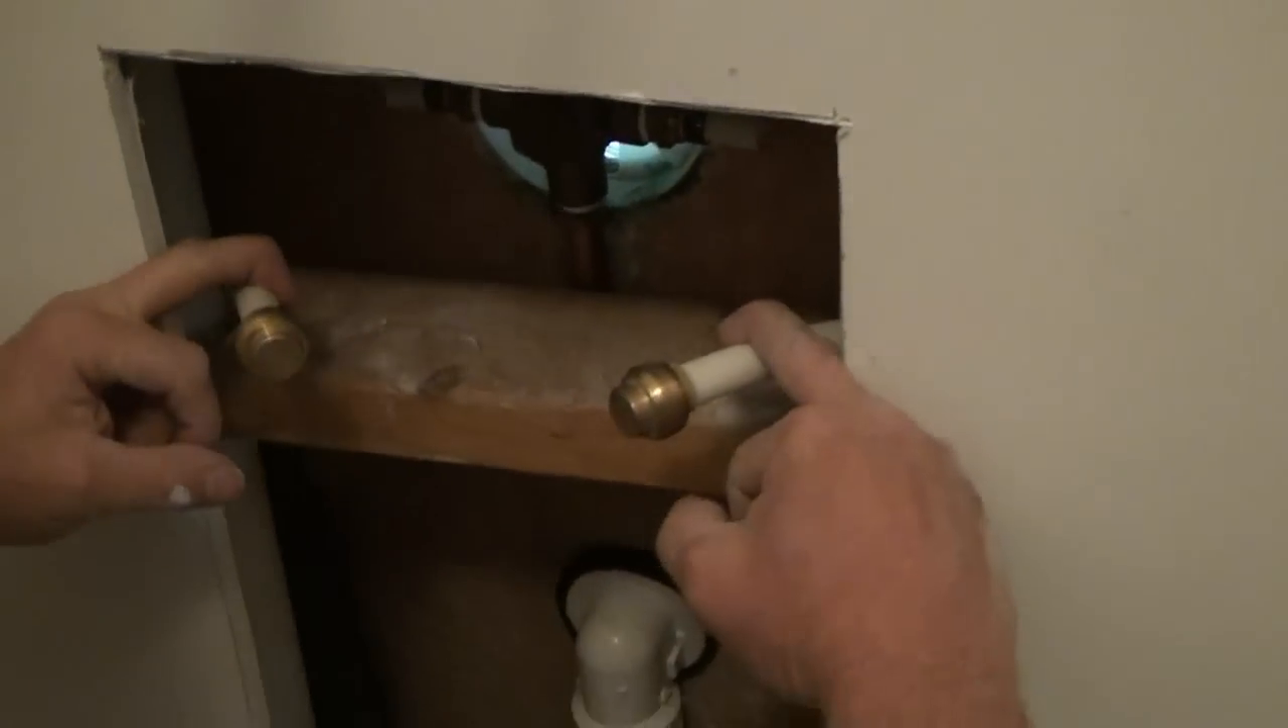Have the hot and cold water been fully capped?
Yes.